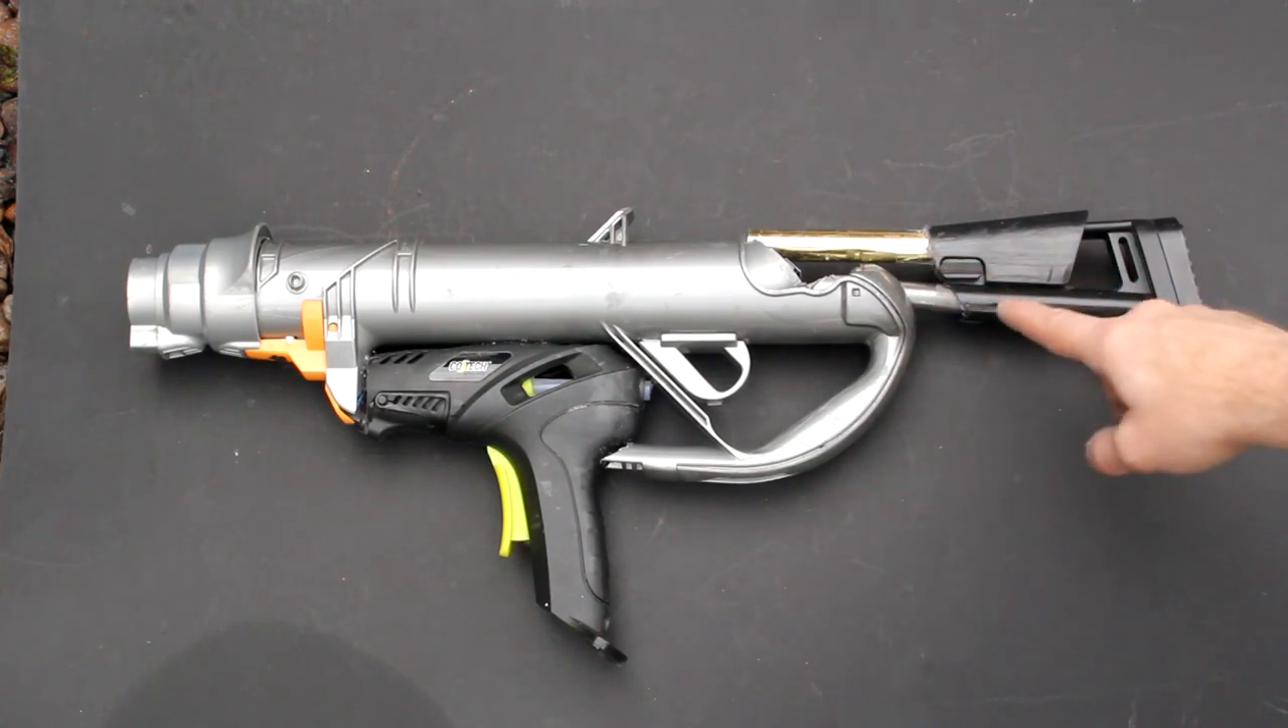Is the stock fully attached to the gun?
Yes.